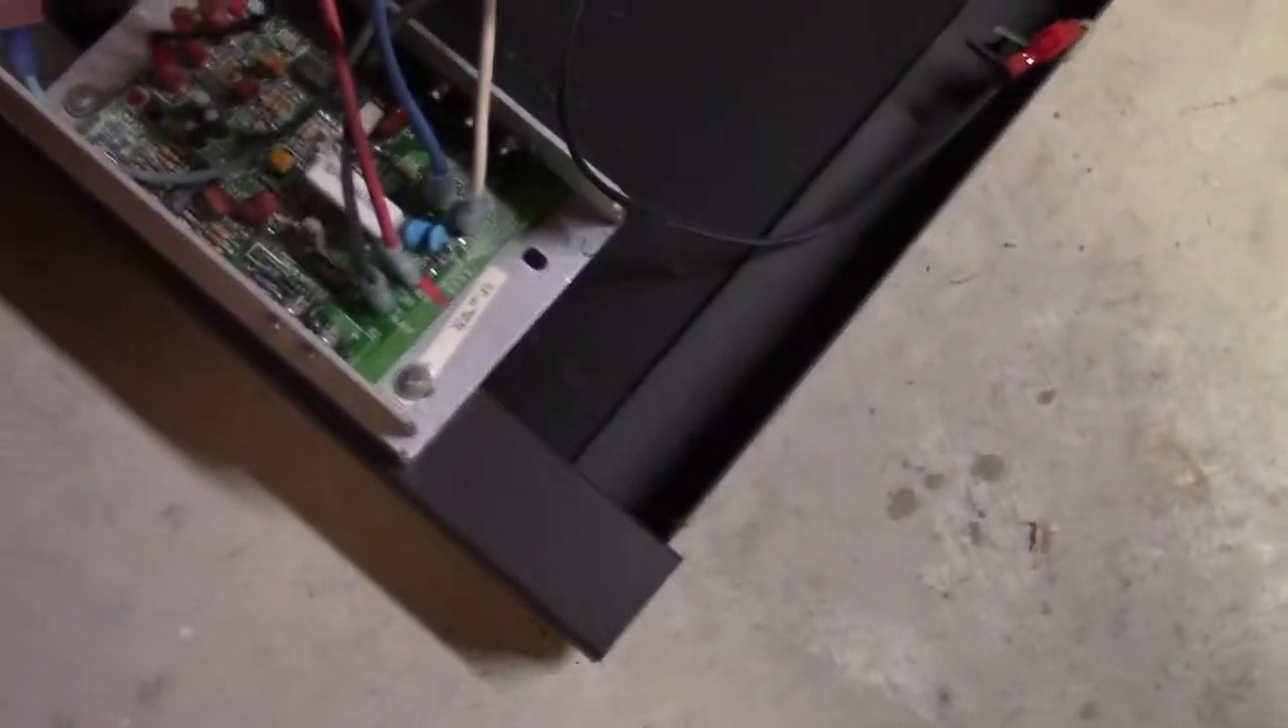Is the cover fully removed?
Yes.